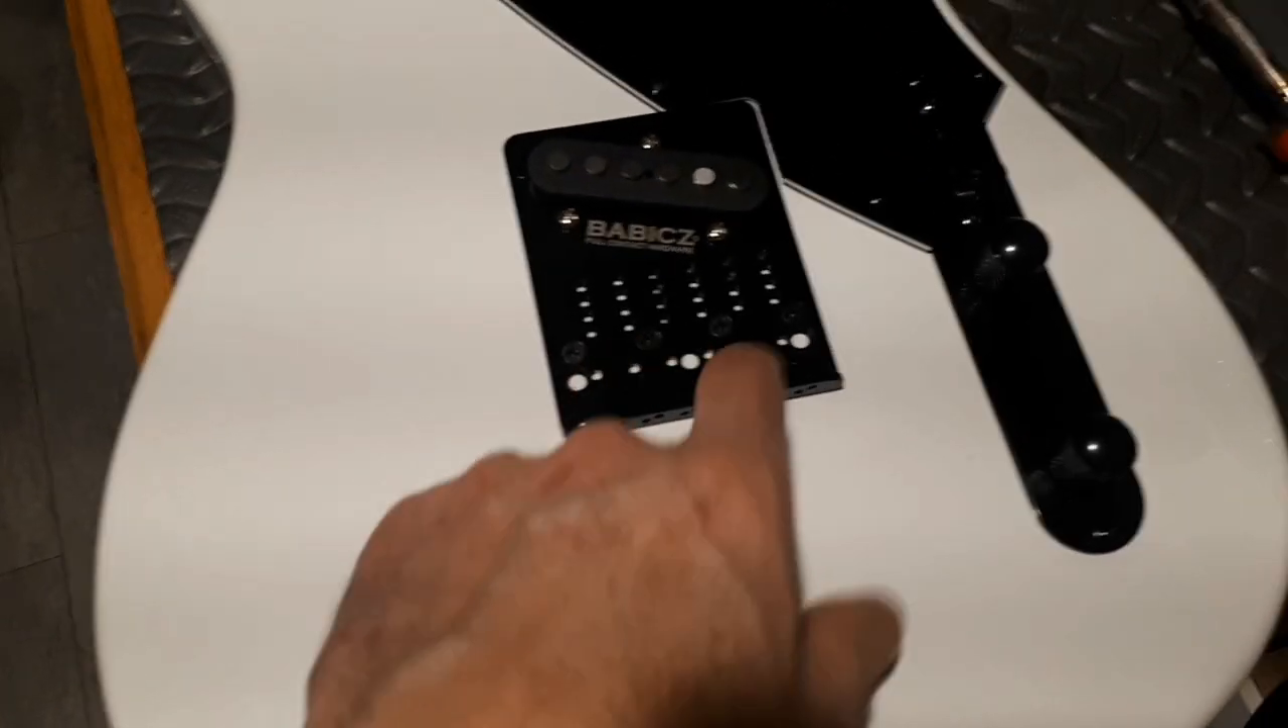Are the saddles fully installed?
No.